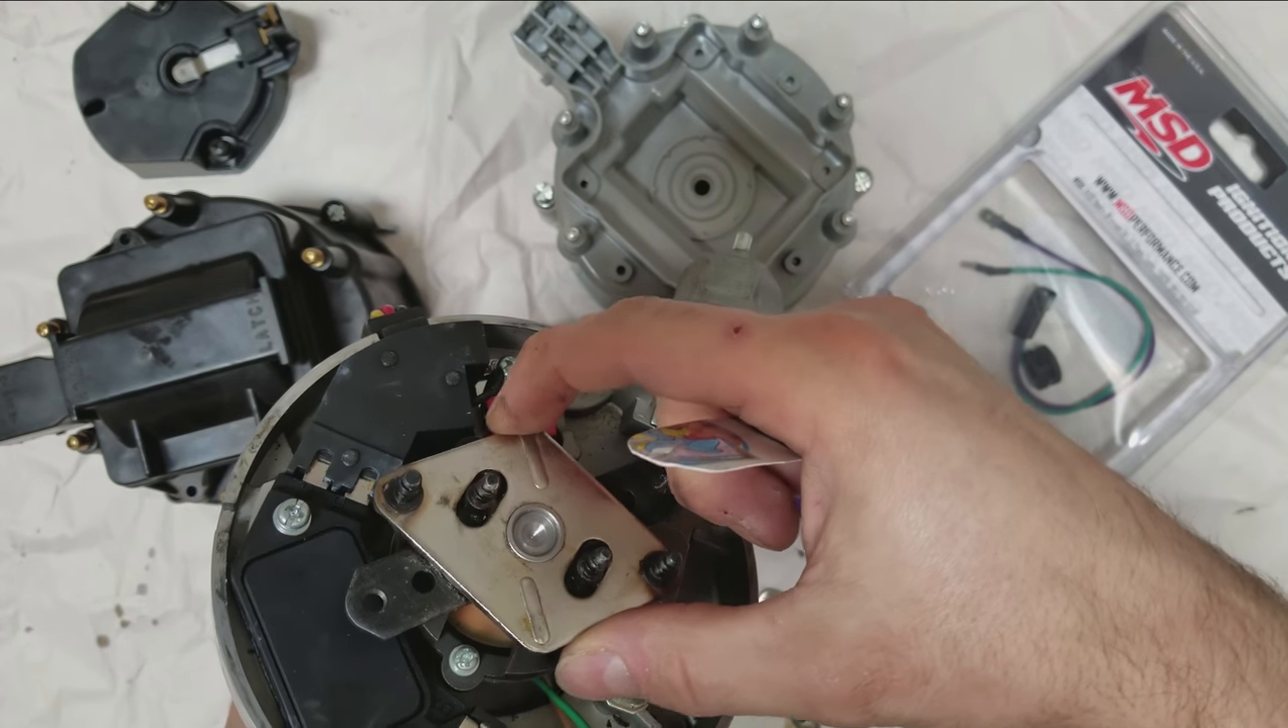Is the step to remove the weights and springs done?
Yes.